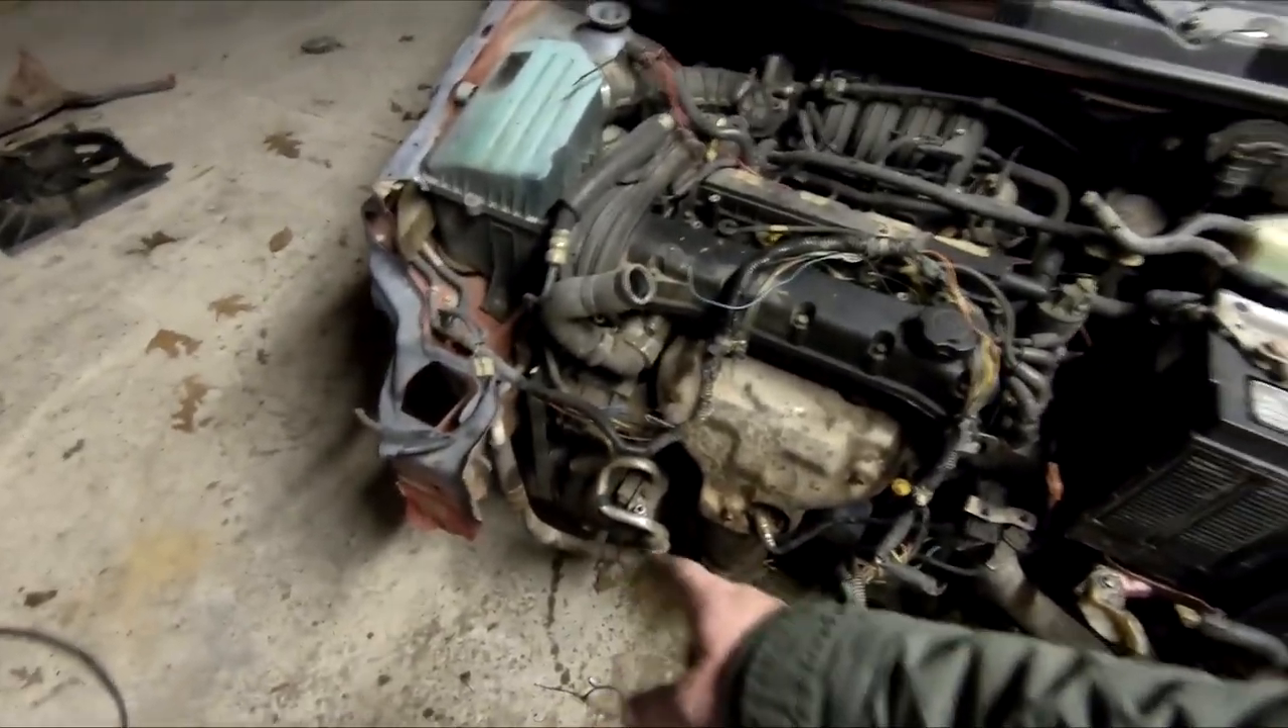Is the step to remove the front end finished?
Yes.